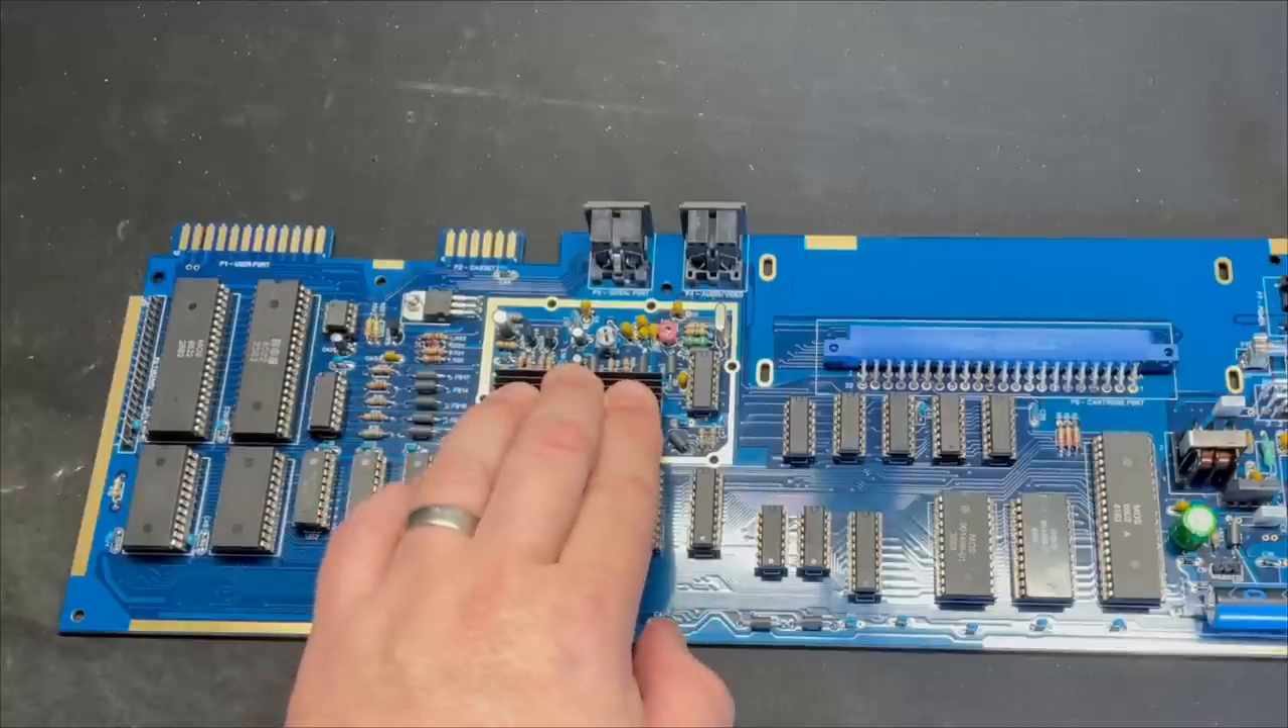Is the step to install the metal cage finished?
No.